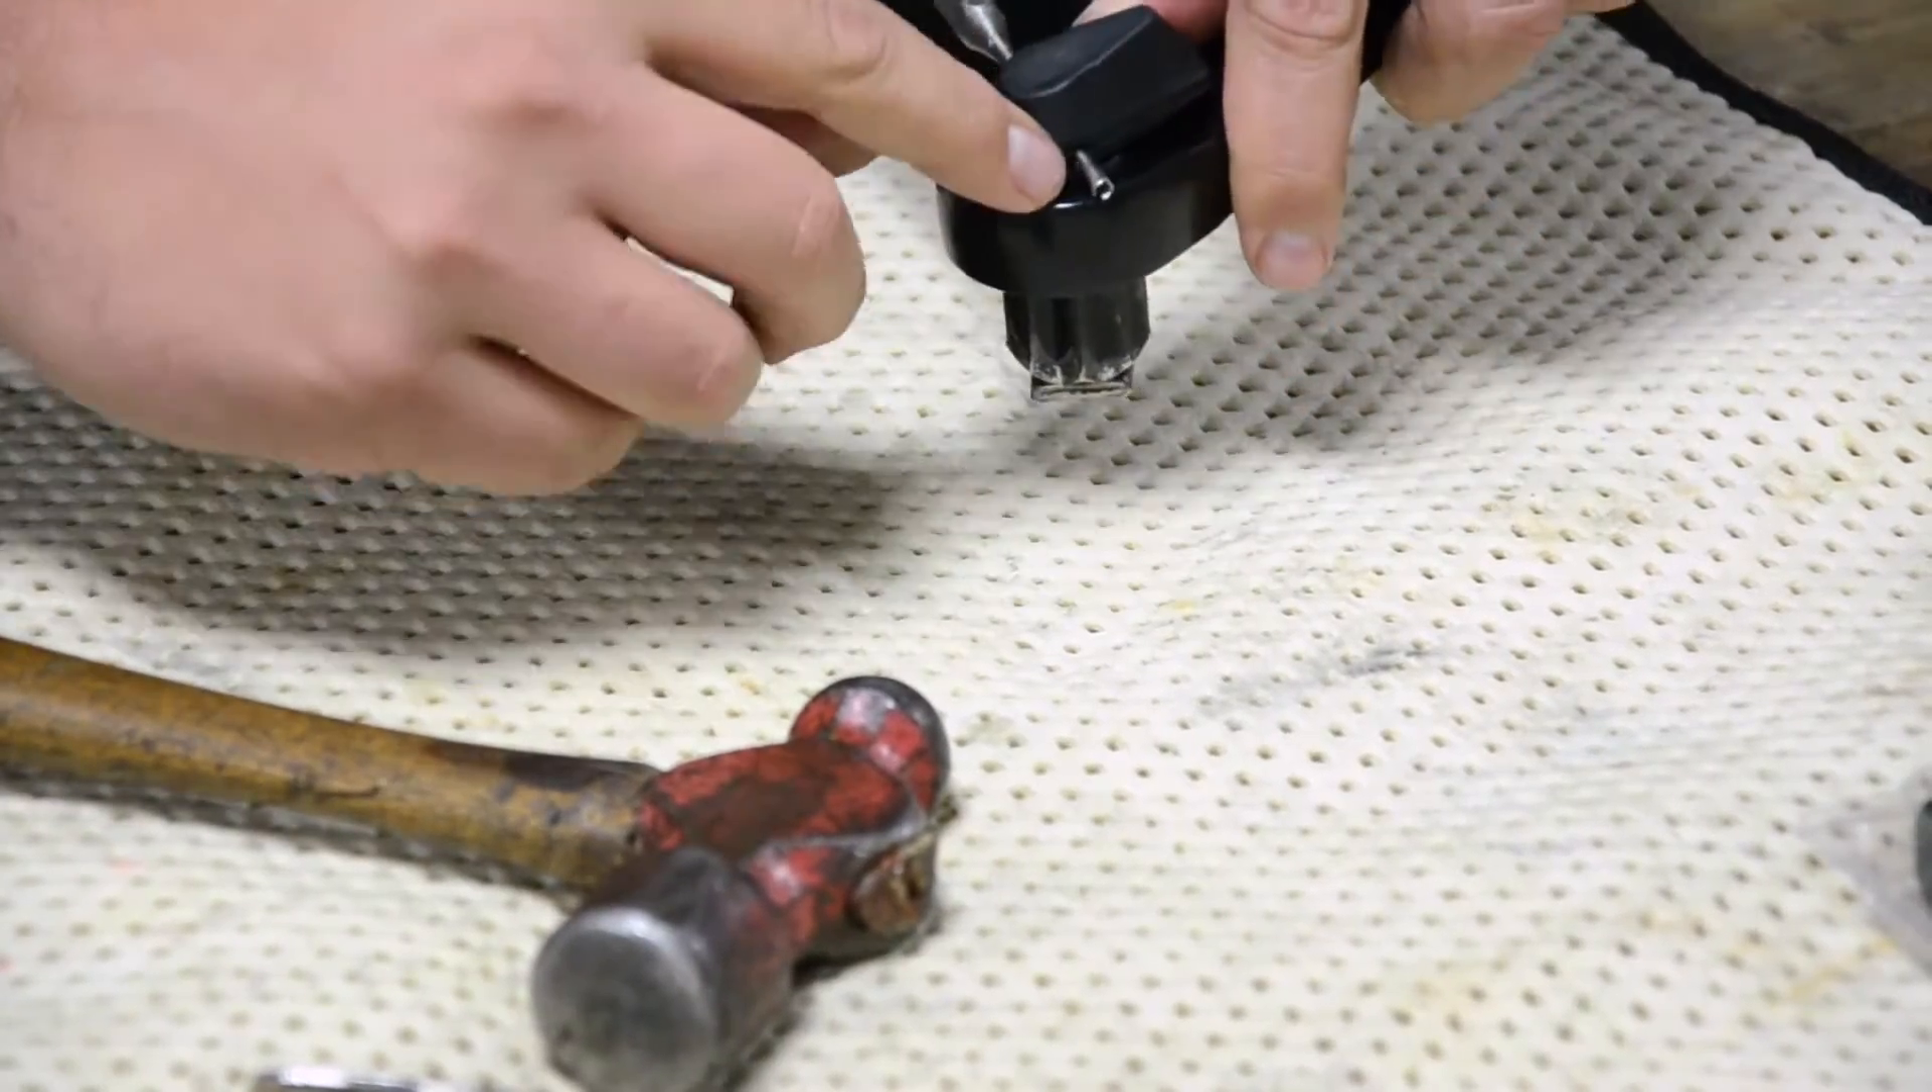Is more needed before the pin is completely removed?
Yes.